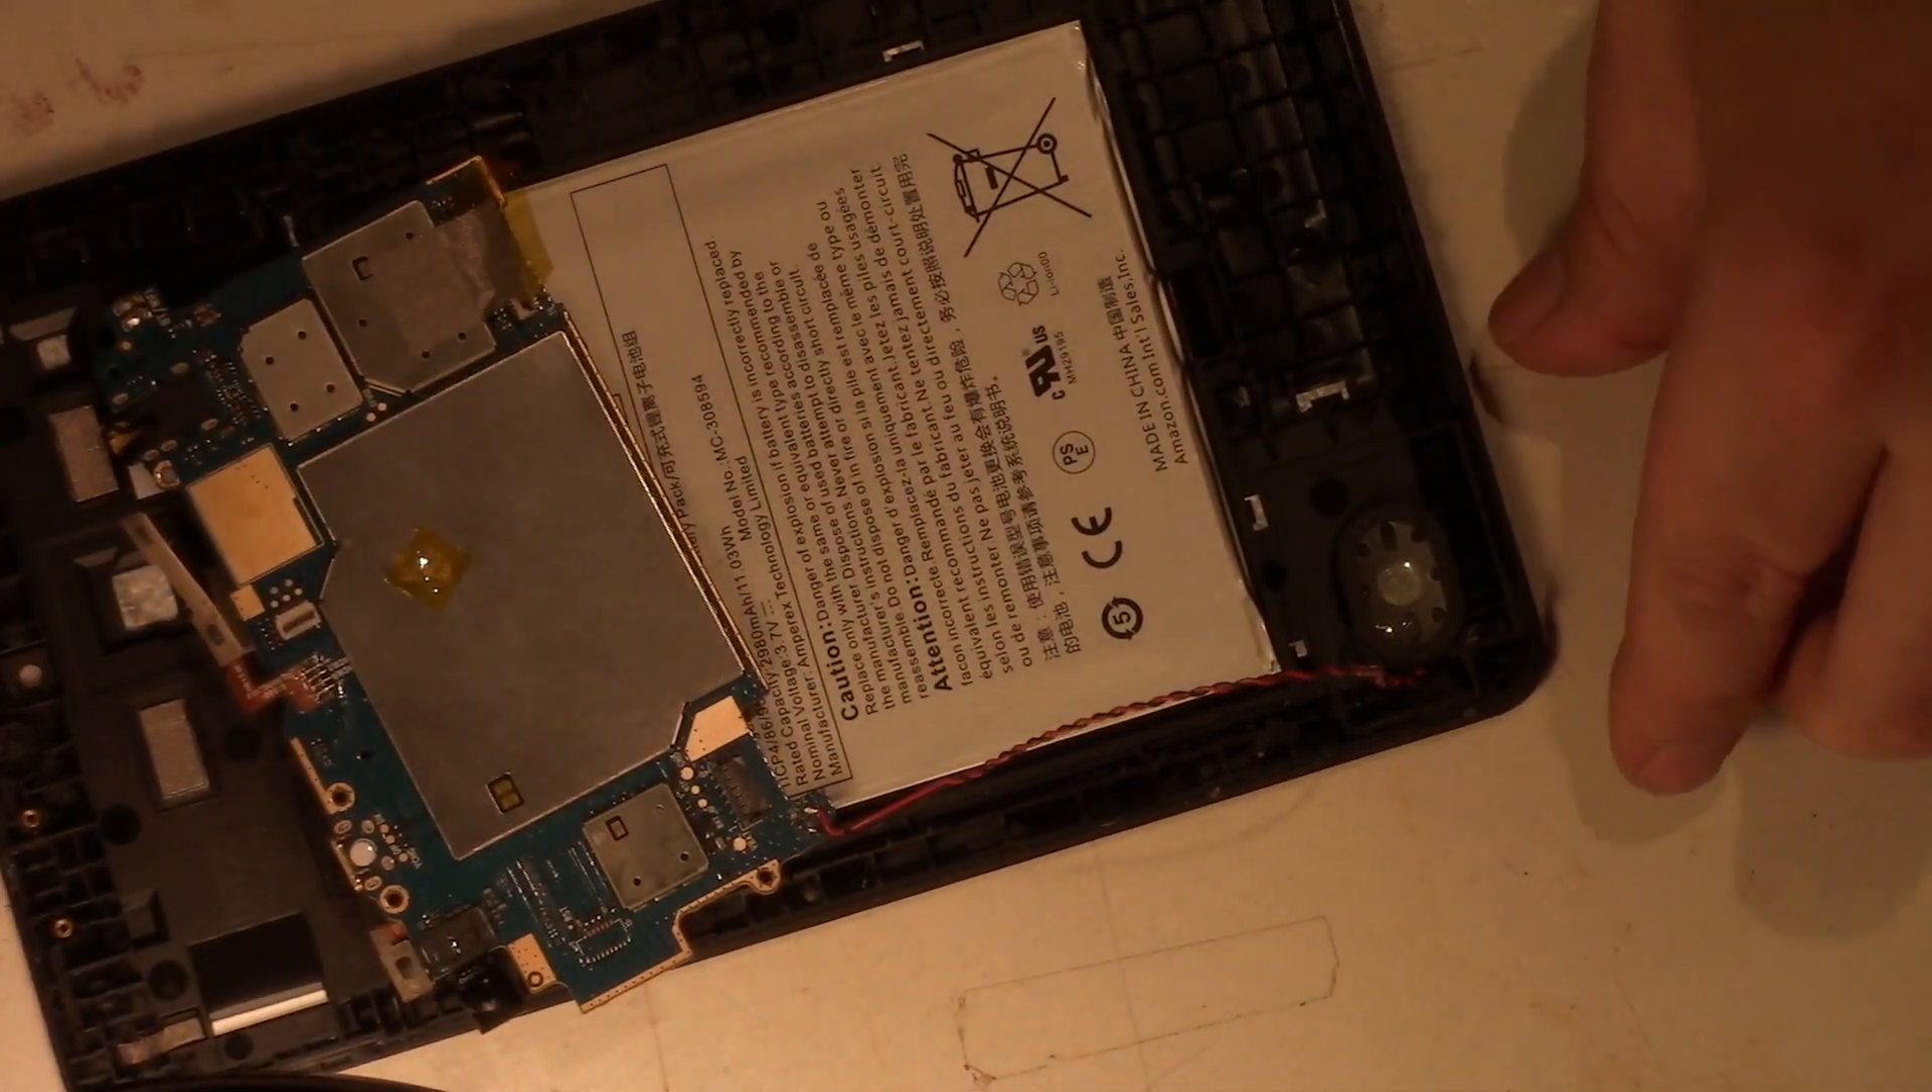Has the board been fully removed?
No.